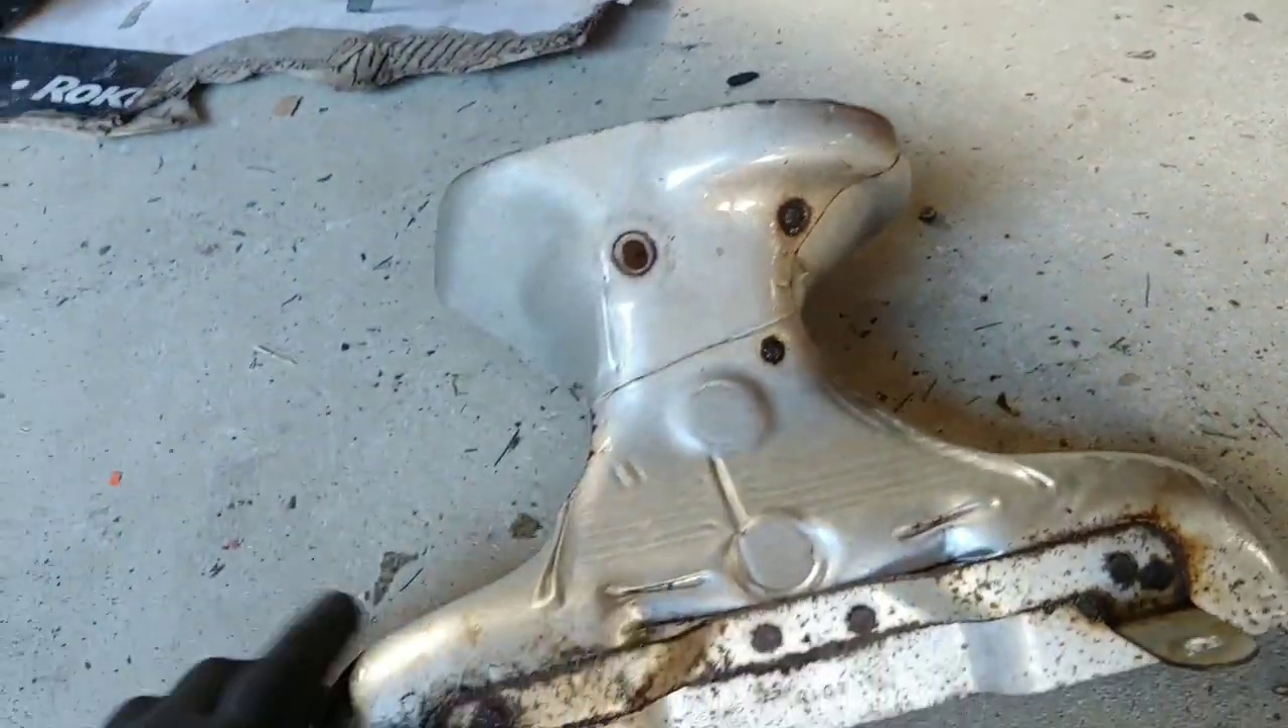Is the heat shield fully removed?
Yes.